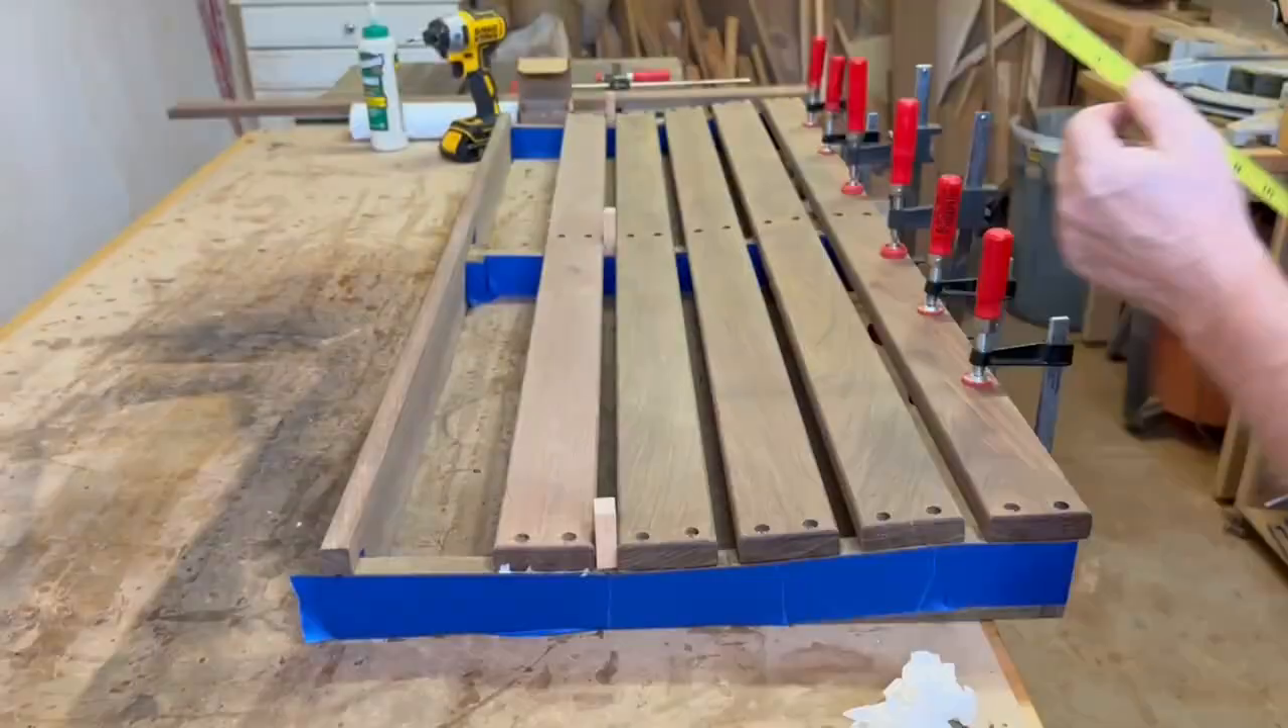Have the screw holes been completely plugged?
No.